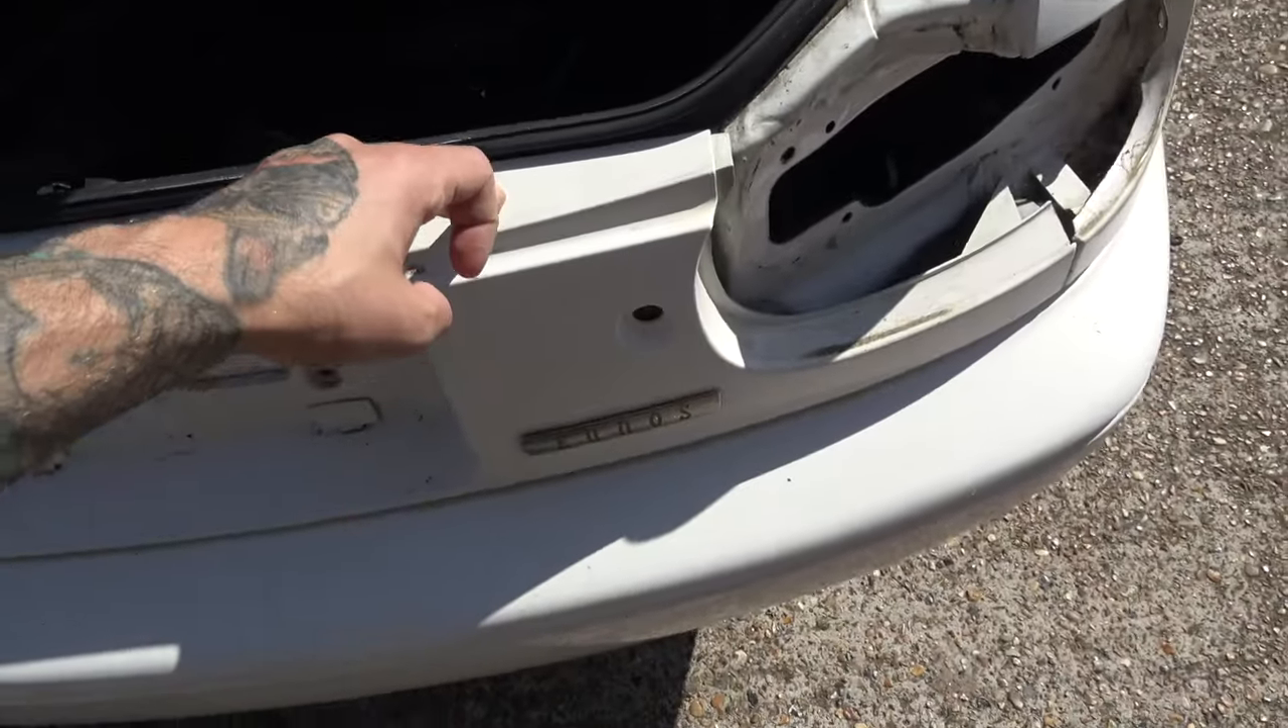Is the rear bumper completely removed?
No.